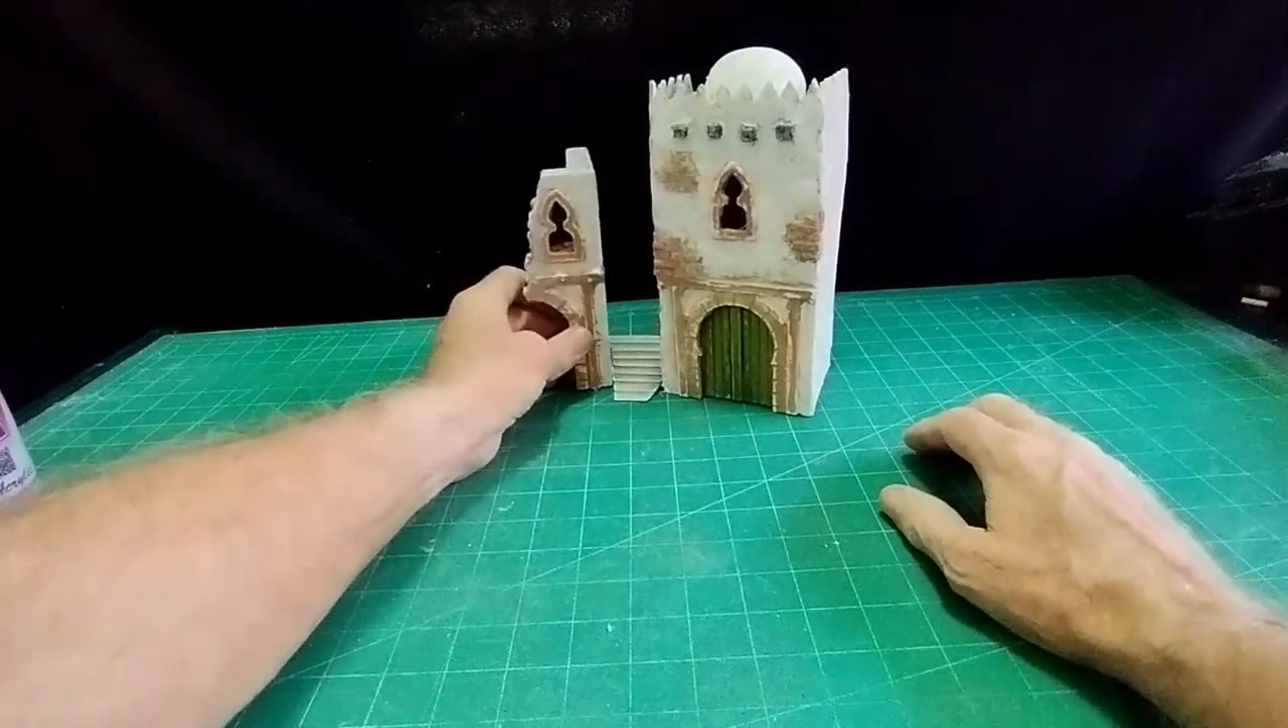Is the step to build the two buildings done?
Yes.